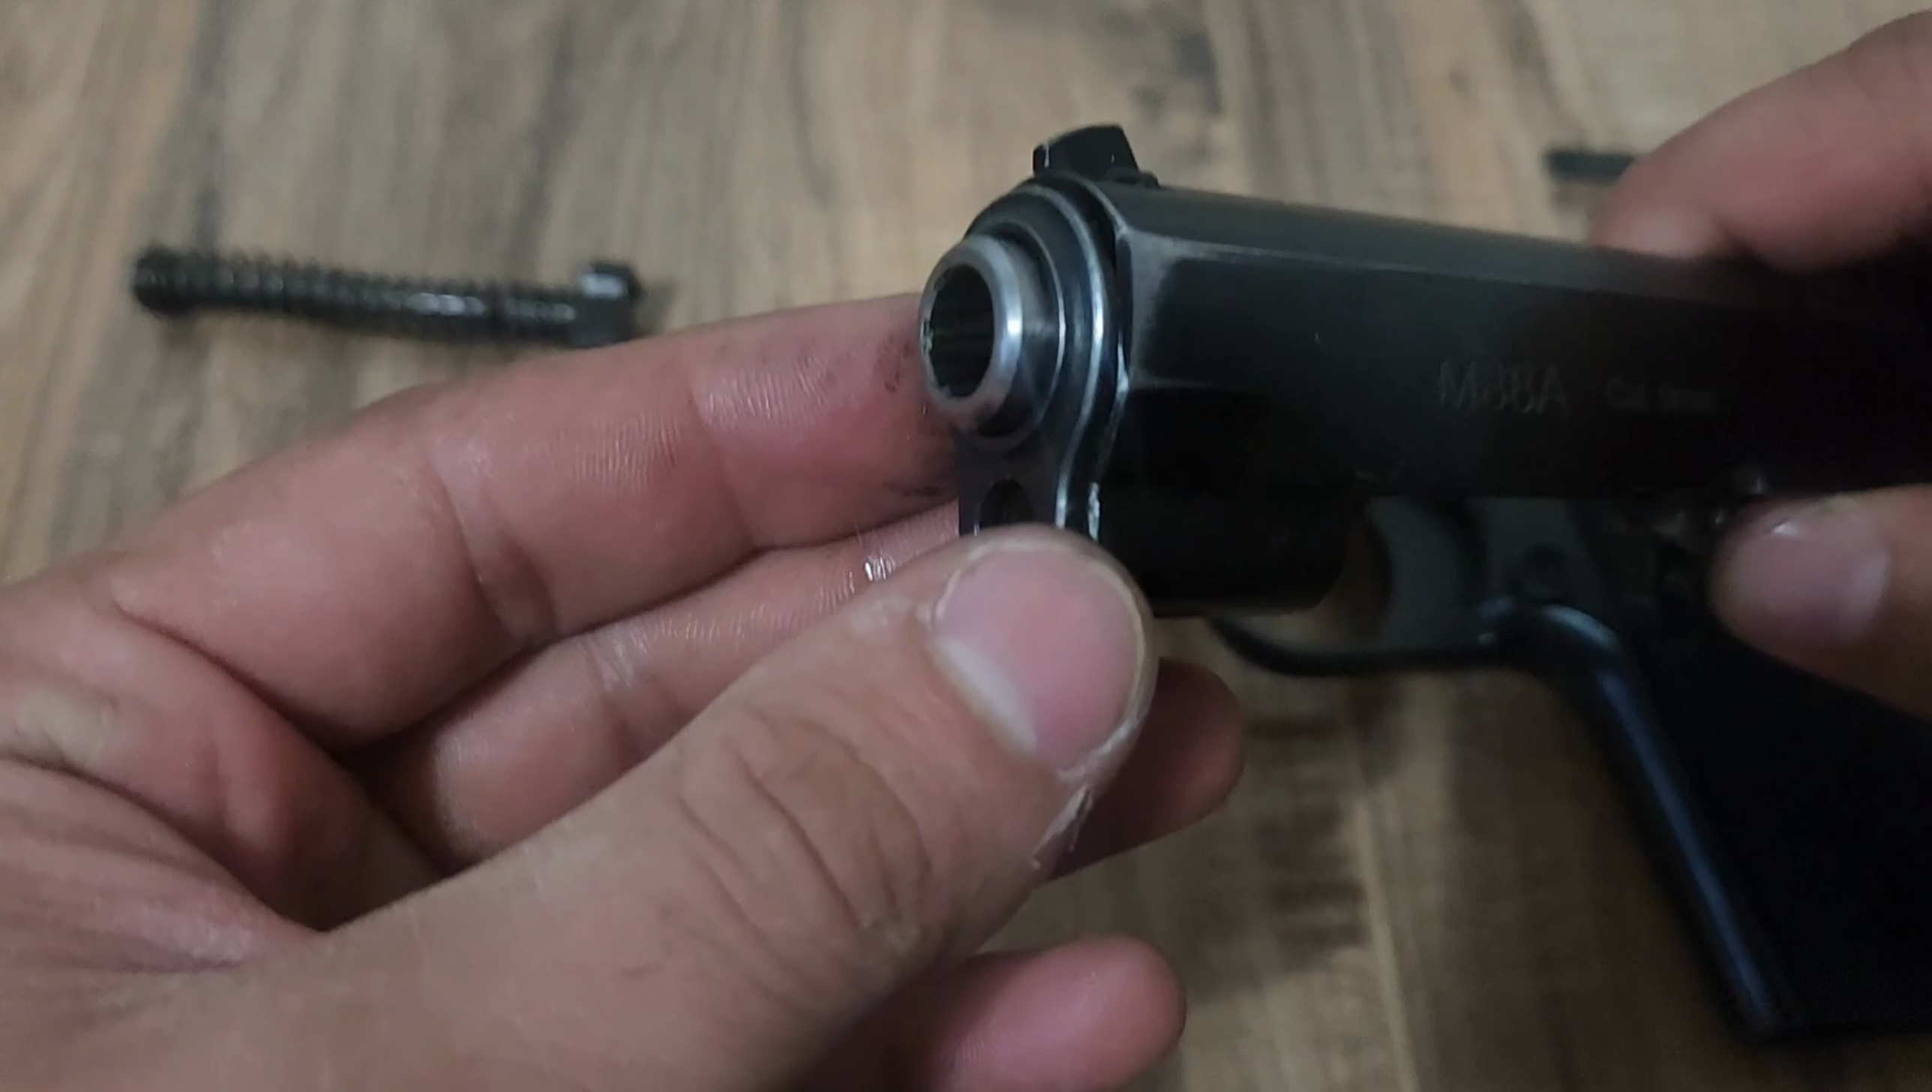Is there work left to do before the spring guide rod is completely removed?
No.